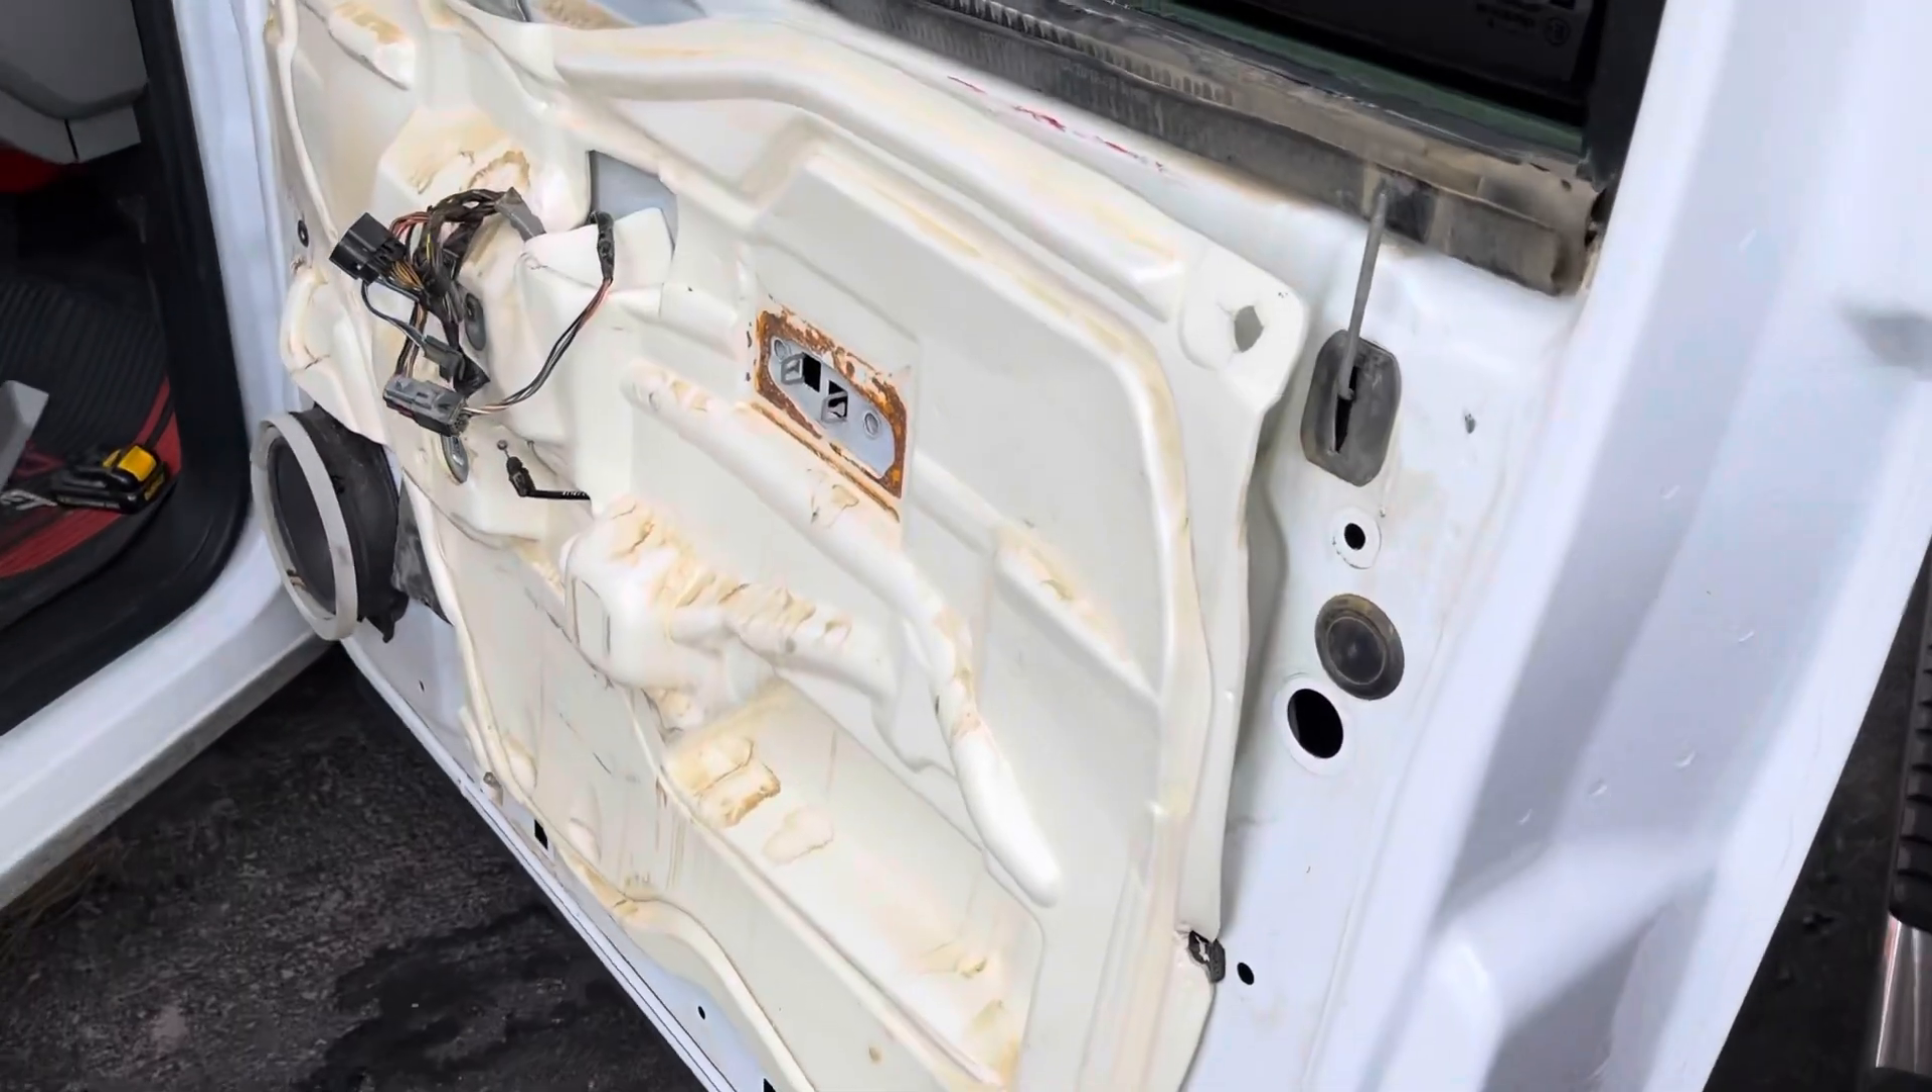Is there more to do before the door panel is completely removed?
No.